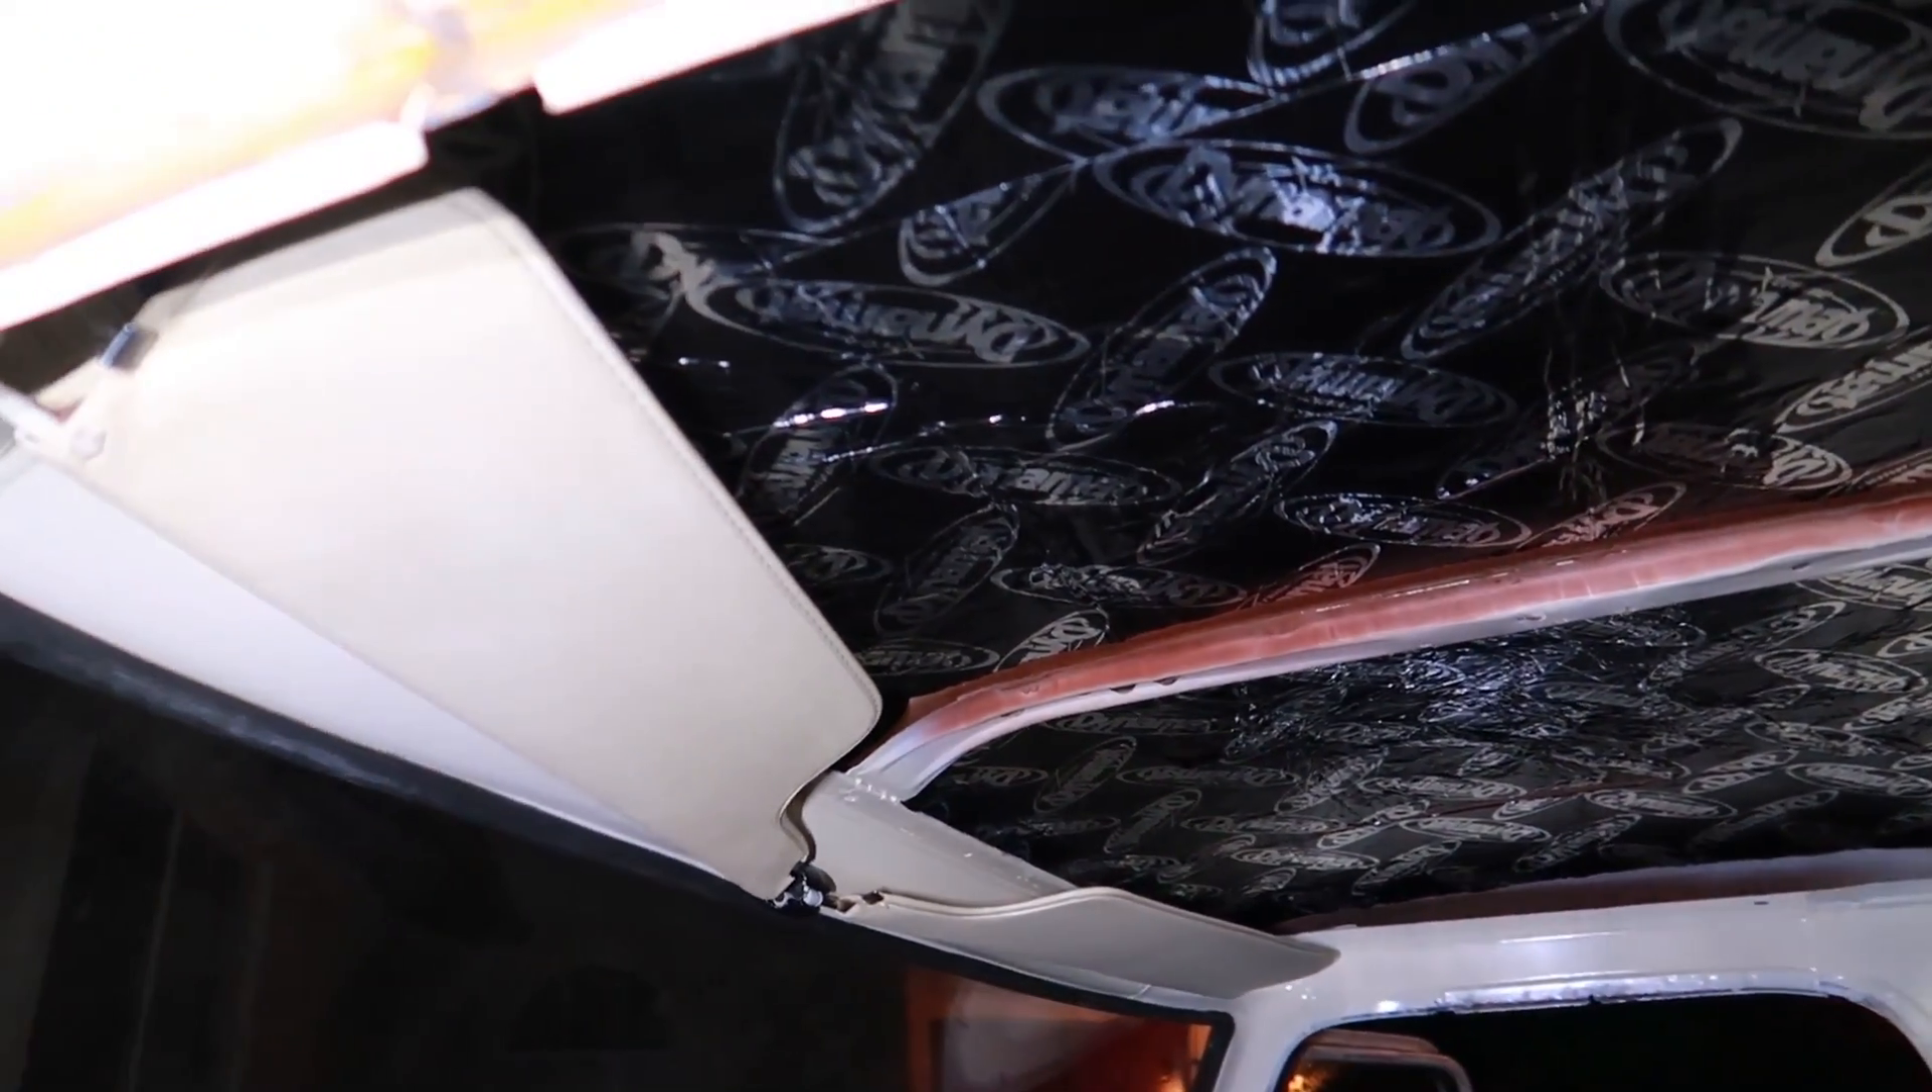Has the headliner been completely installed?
No.